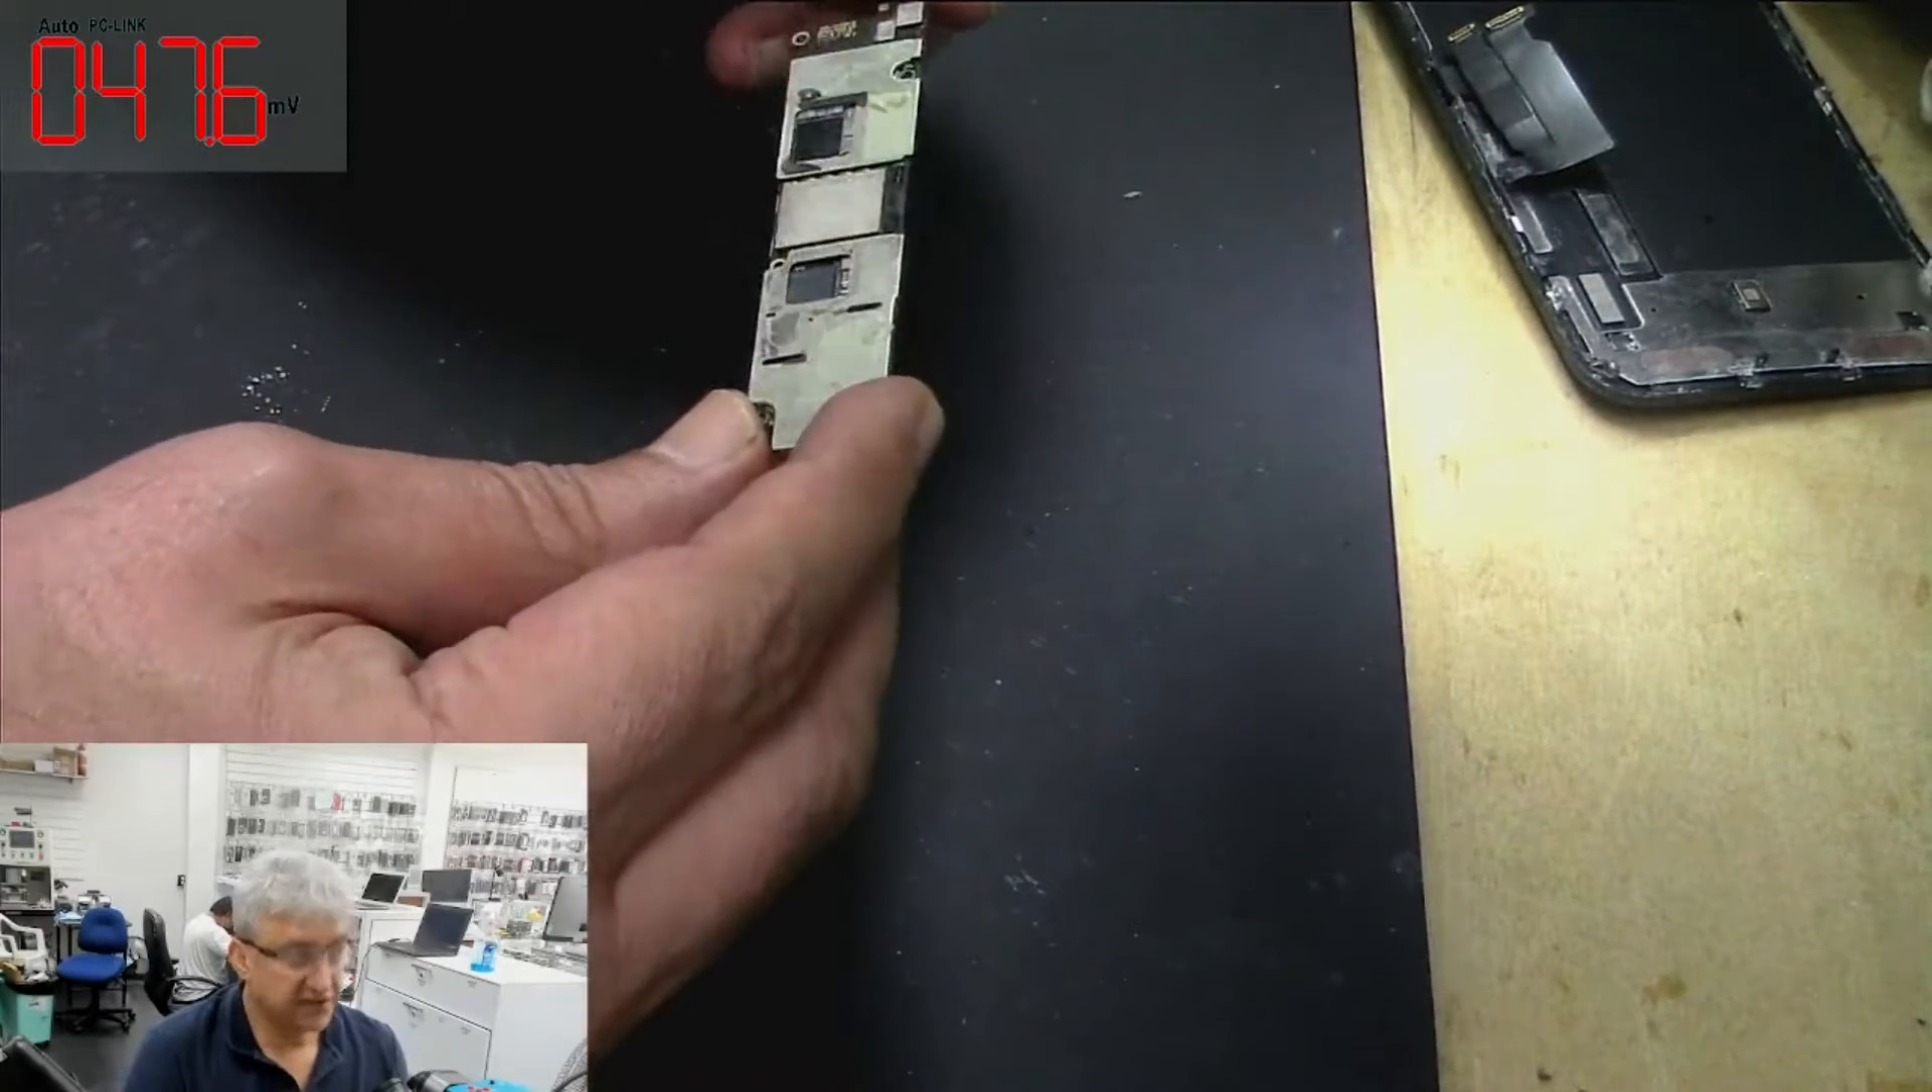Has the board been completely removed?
Yes.